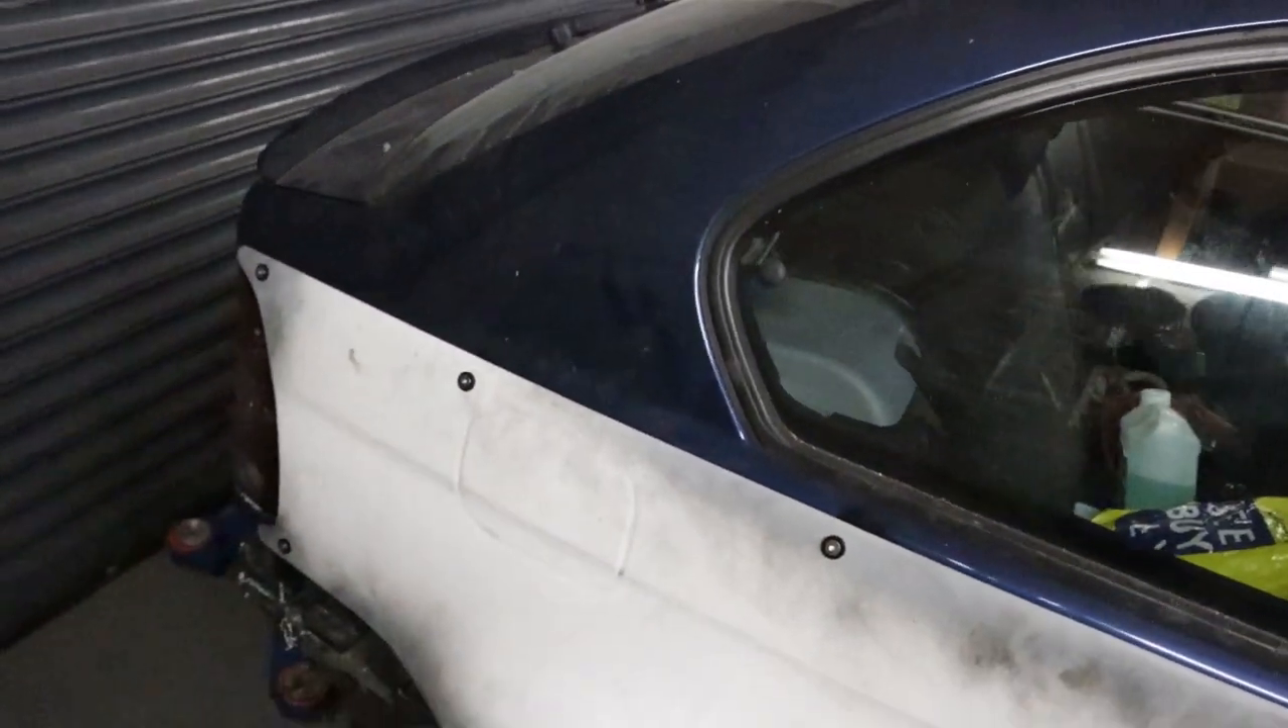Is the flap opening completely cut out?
No.